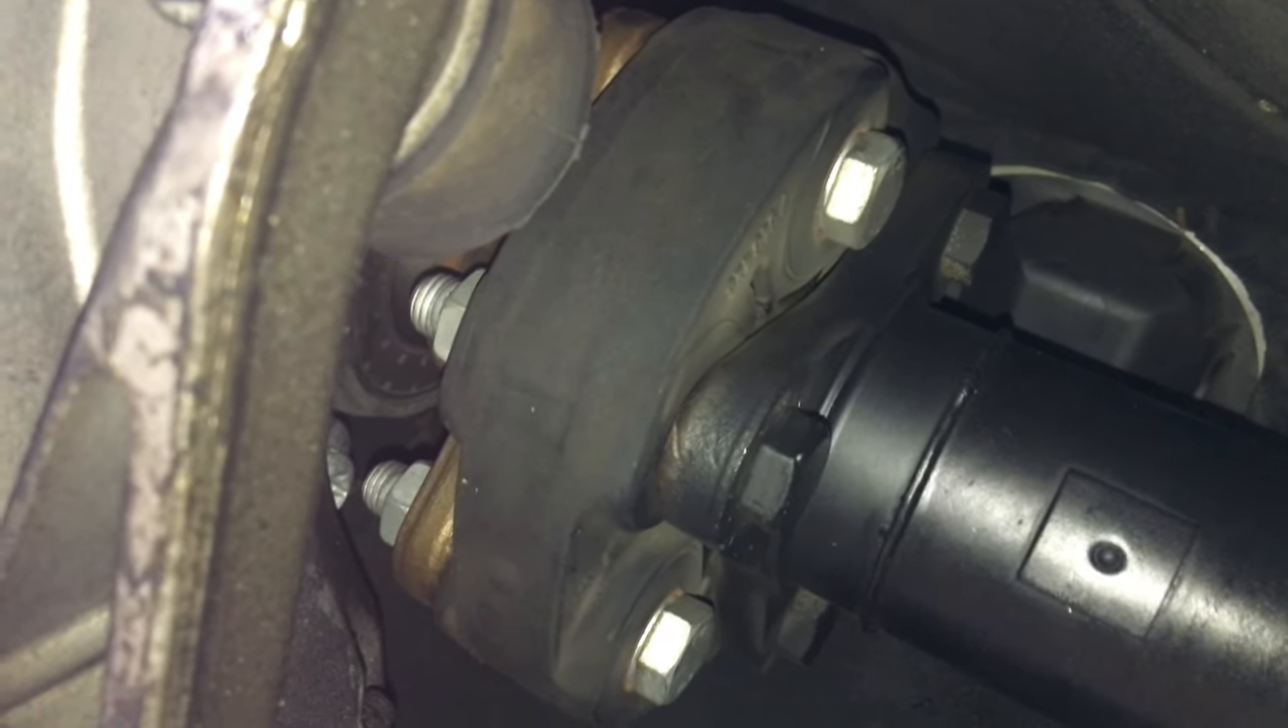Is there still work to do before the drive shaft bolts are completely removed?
Yes.